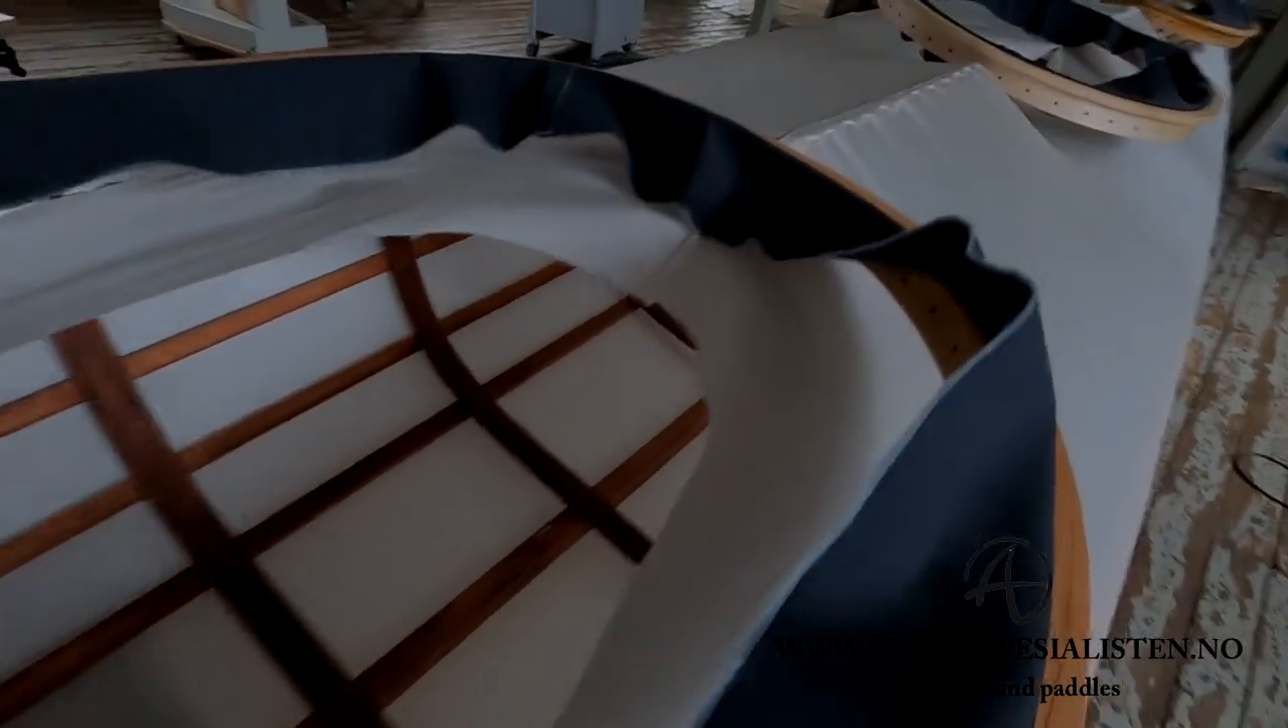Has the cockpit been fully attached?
No.